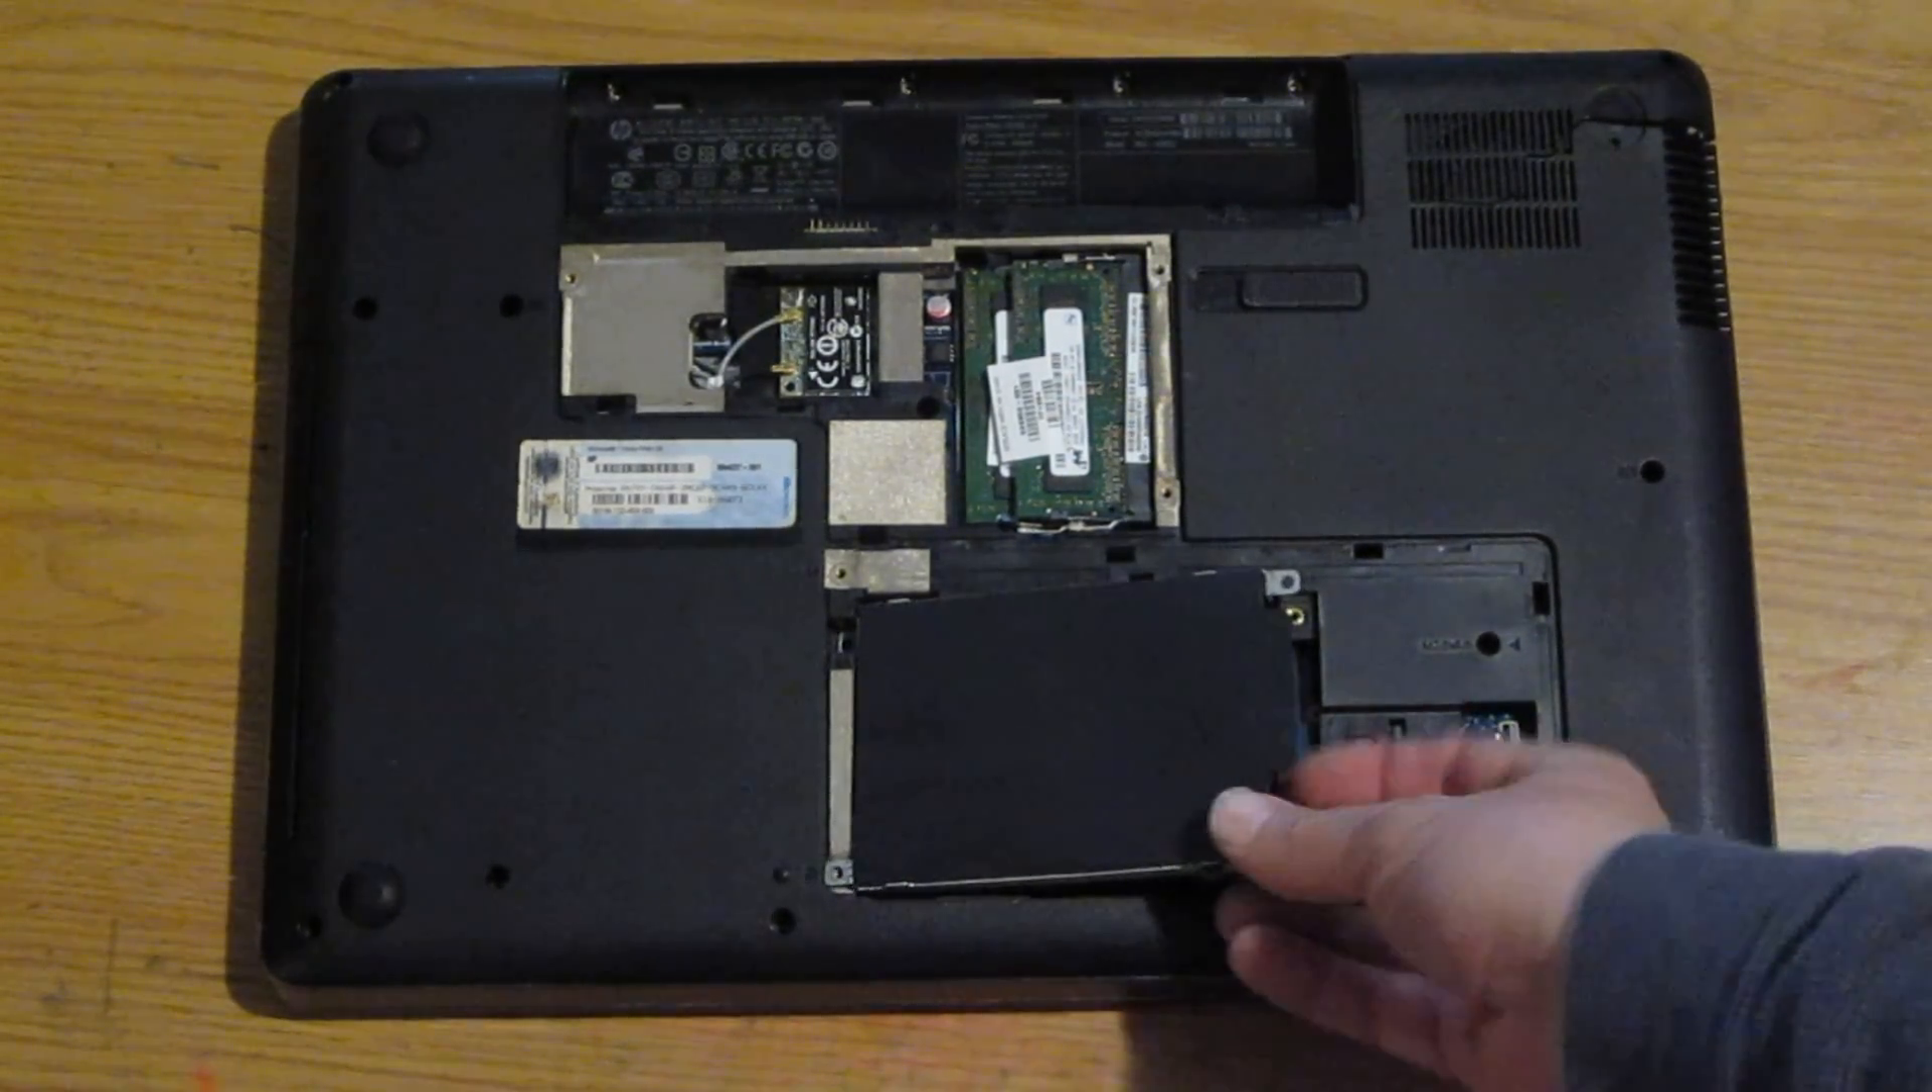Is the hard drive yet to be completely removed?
Yes.